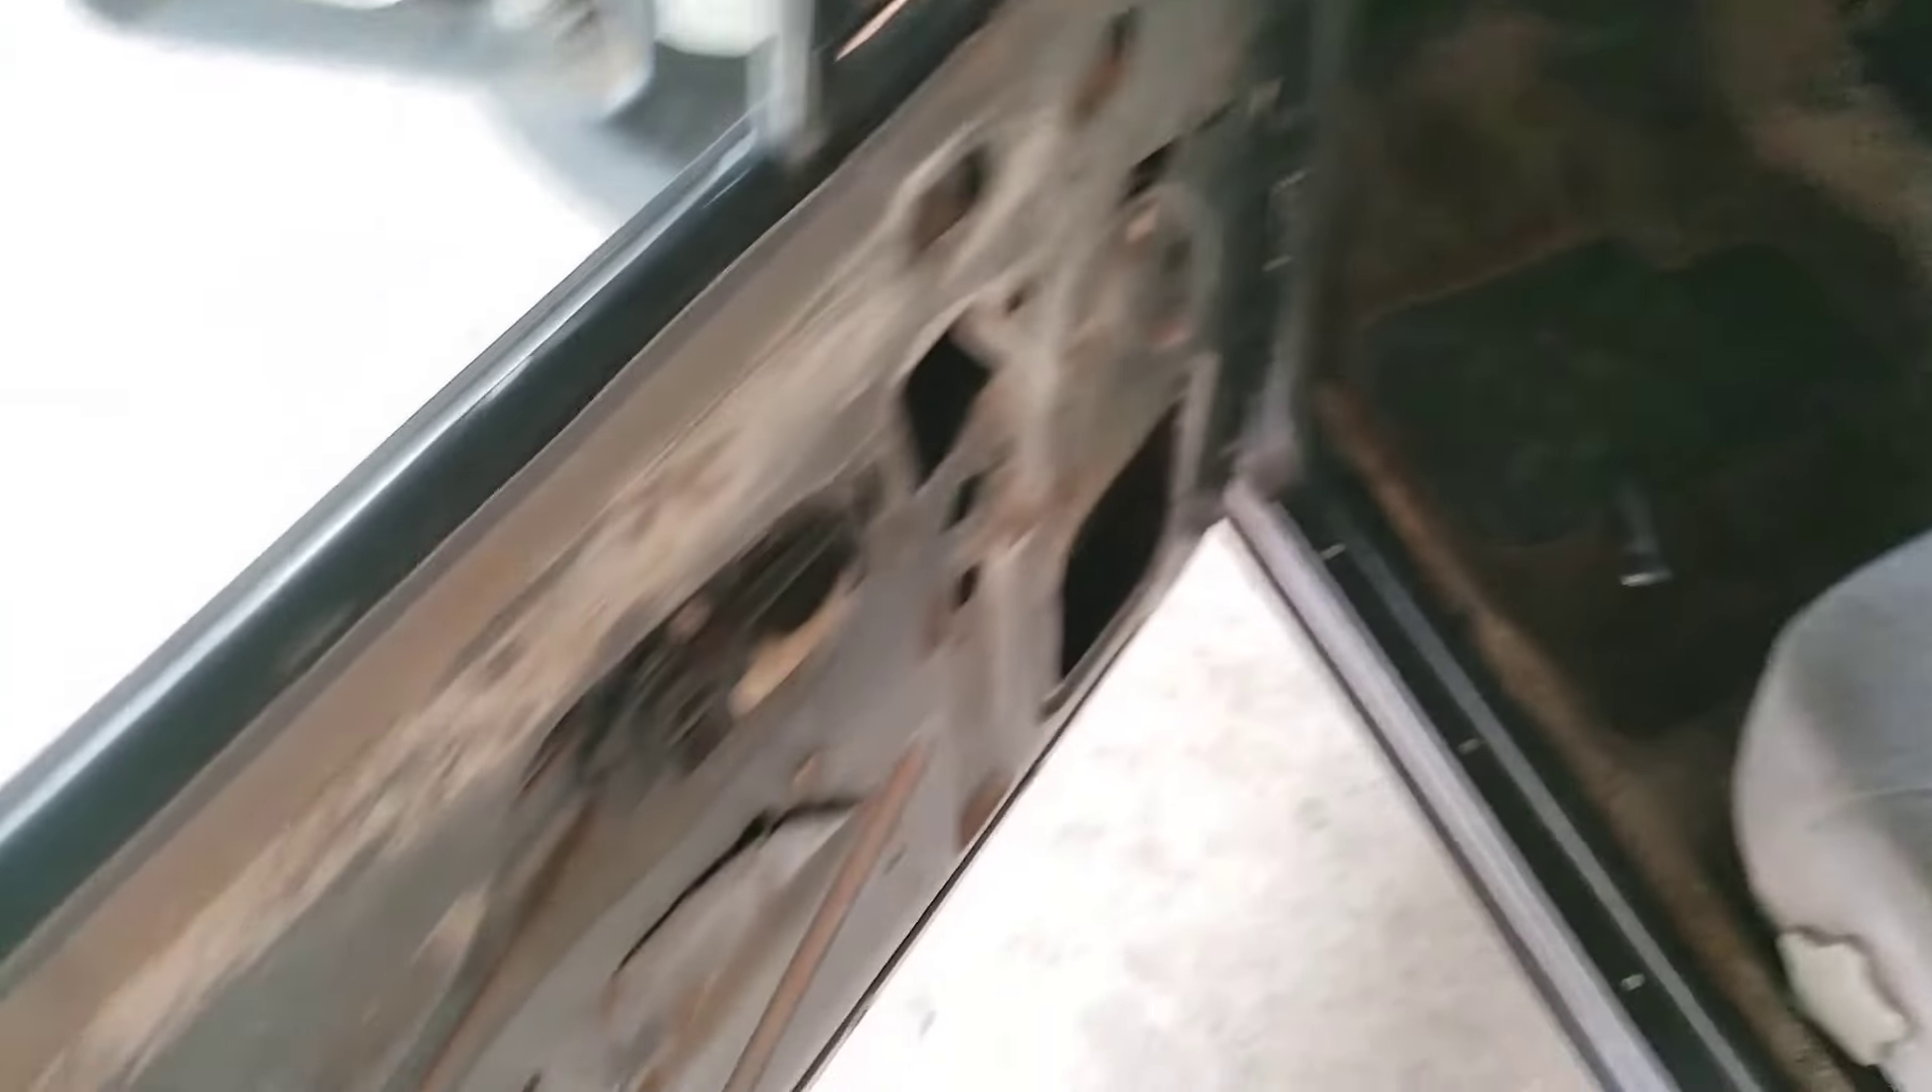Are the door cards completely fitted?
No.